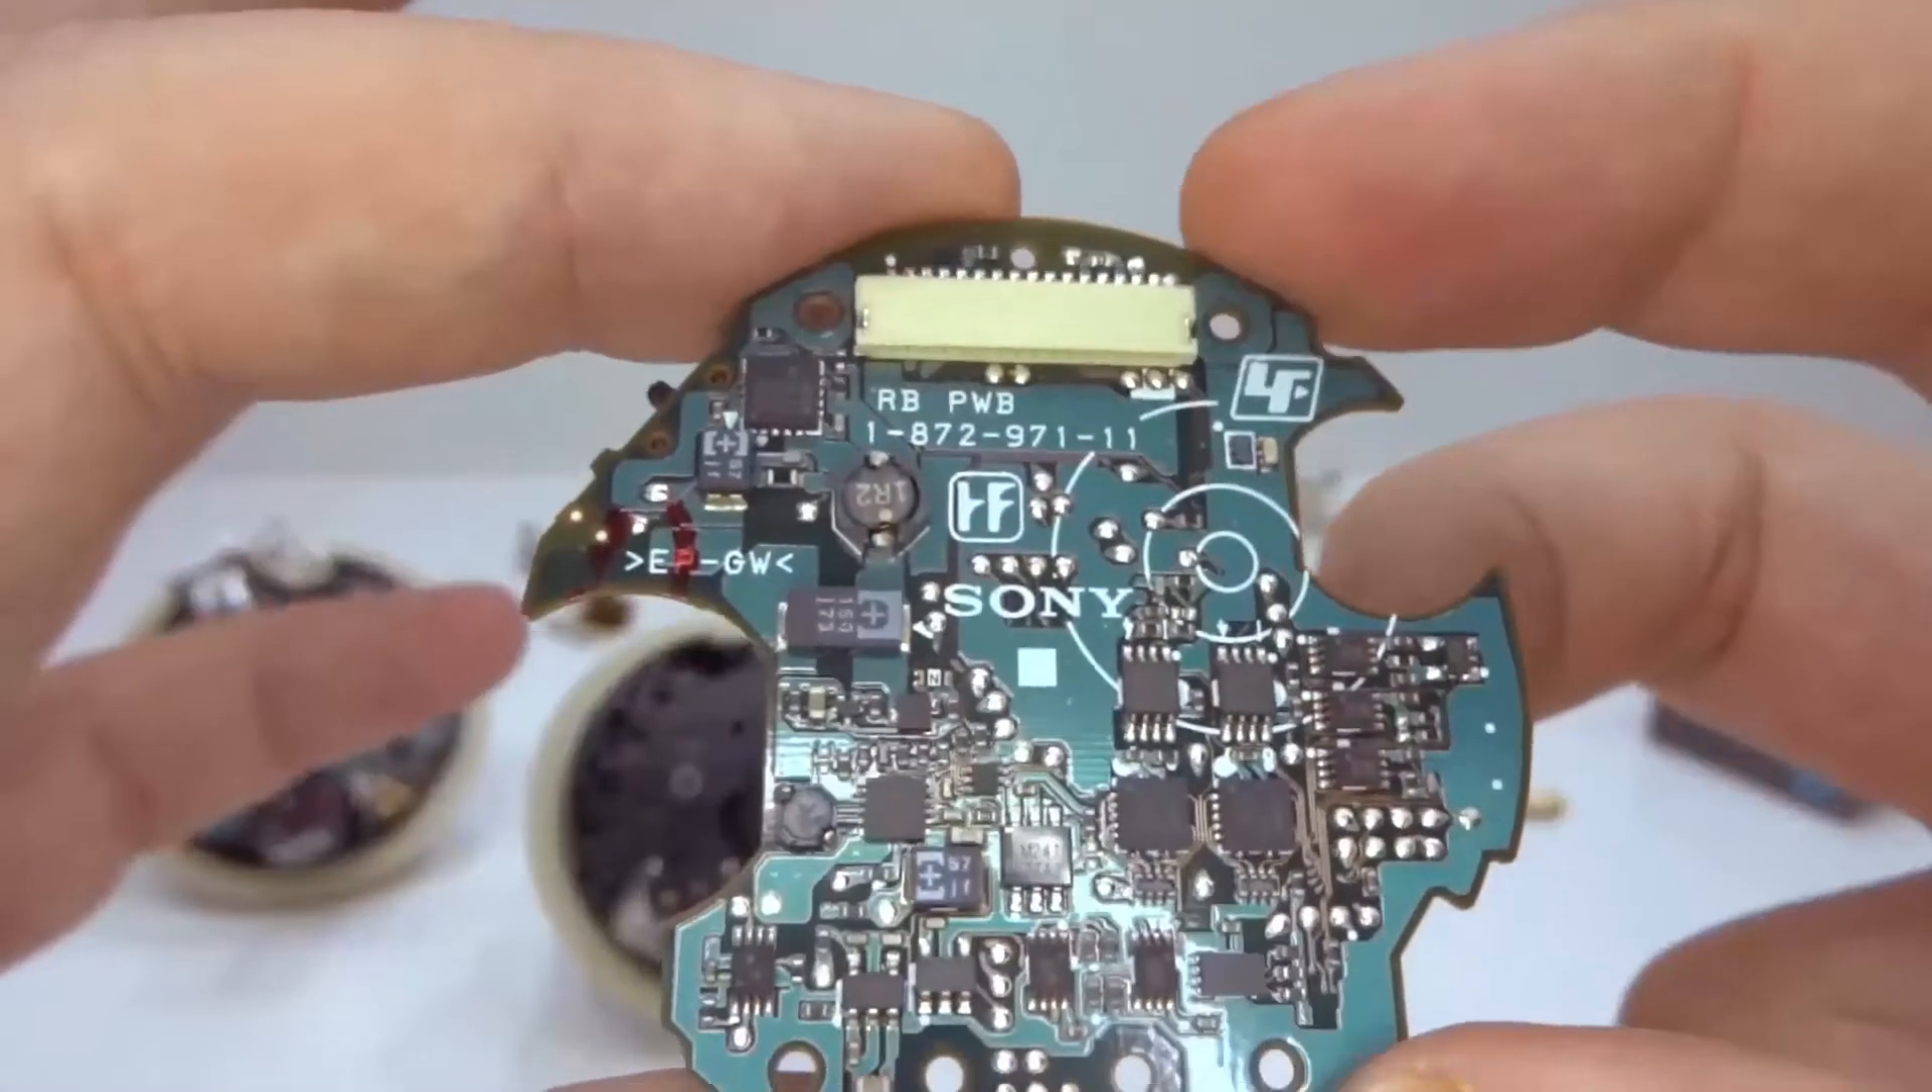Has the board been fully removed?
Yes.